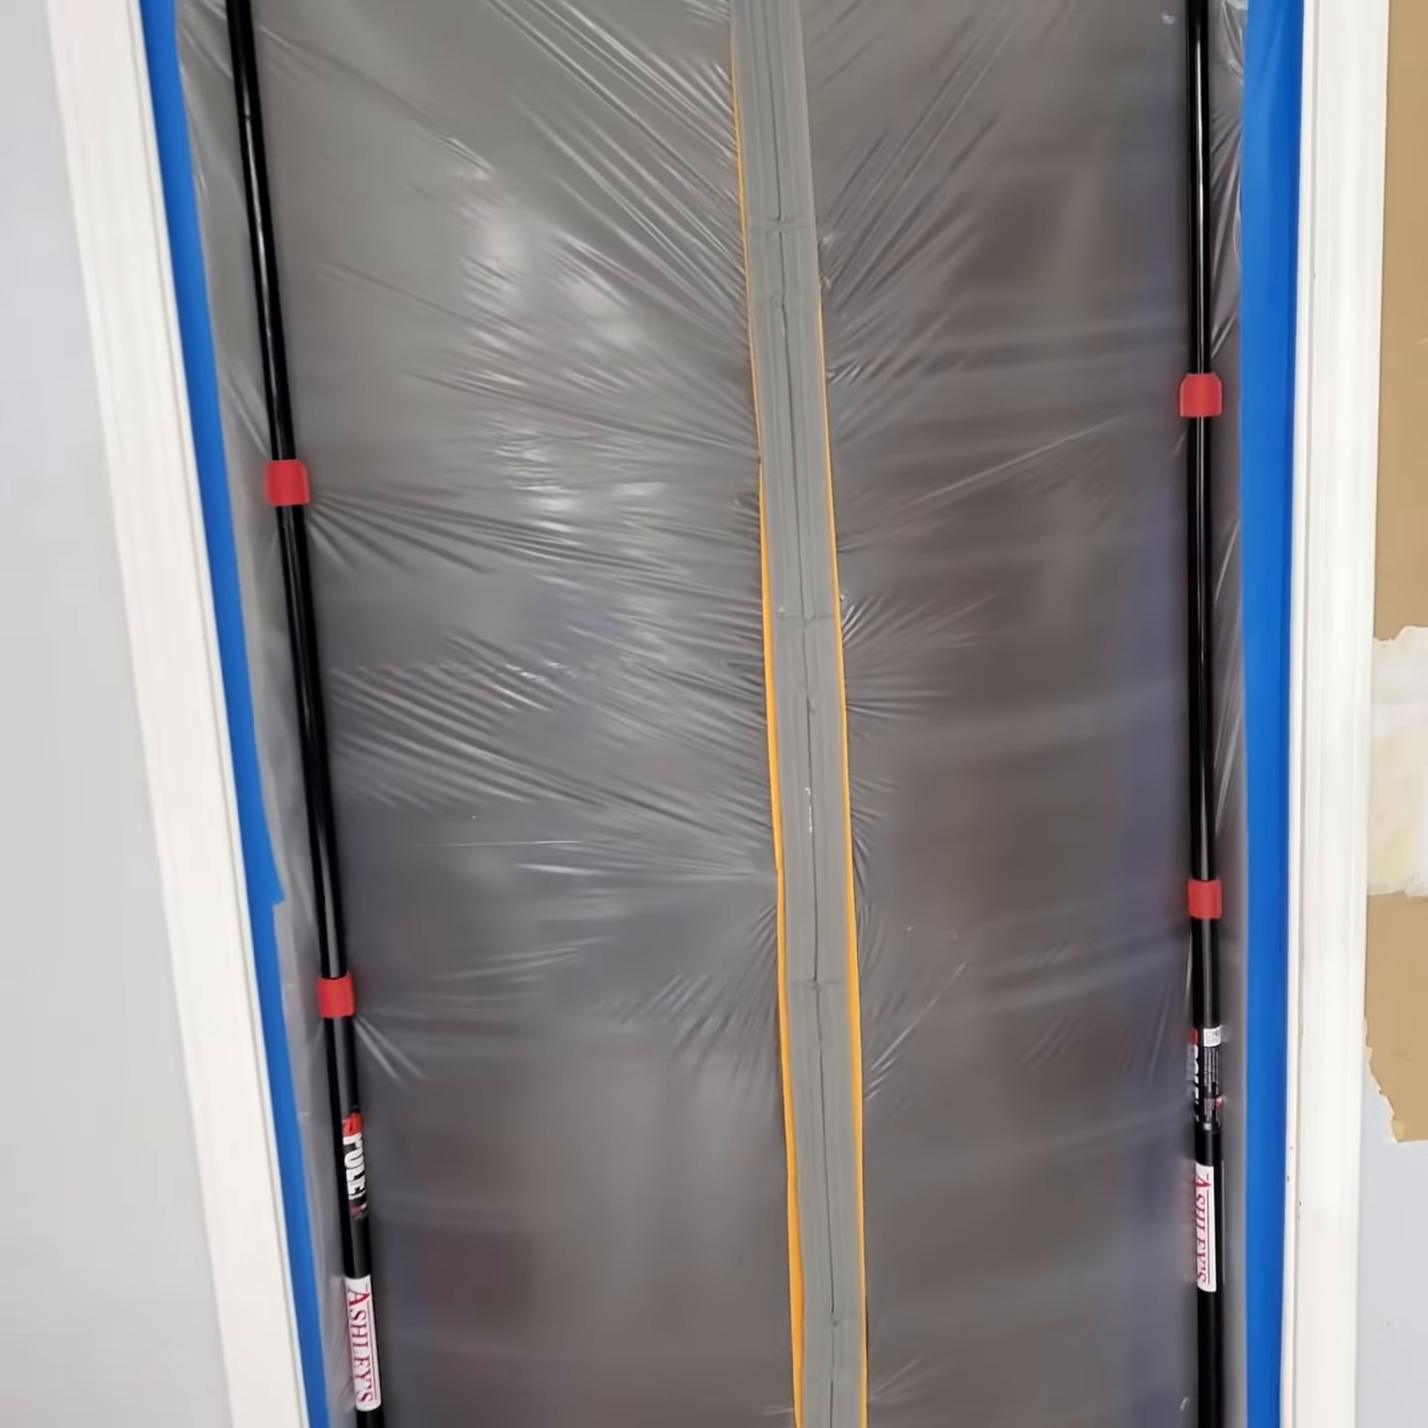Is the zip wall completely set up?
Yes.